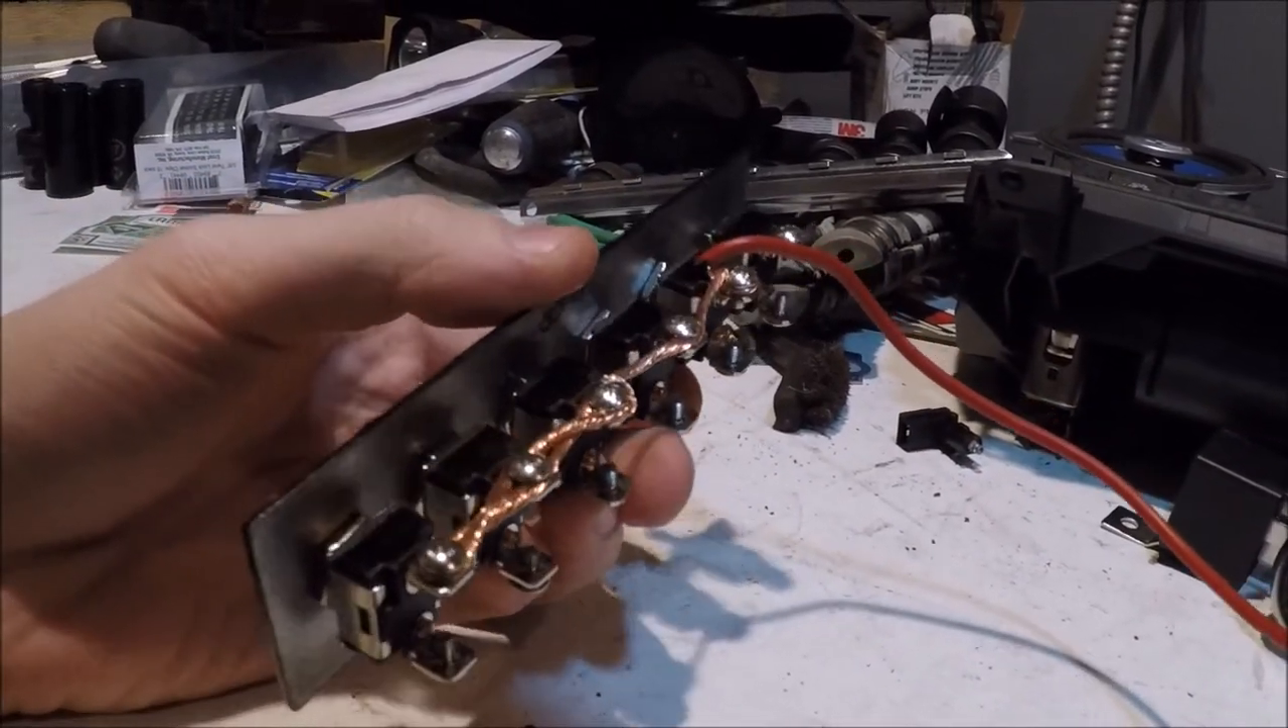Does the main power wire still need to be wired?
No.